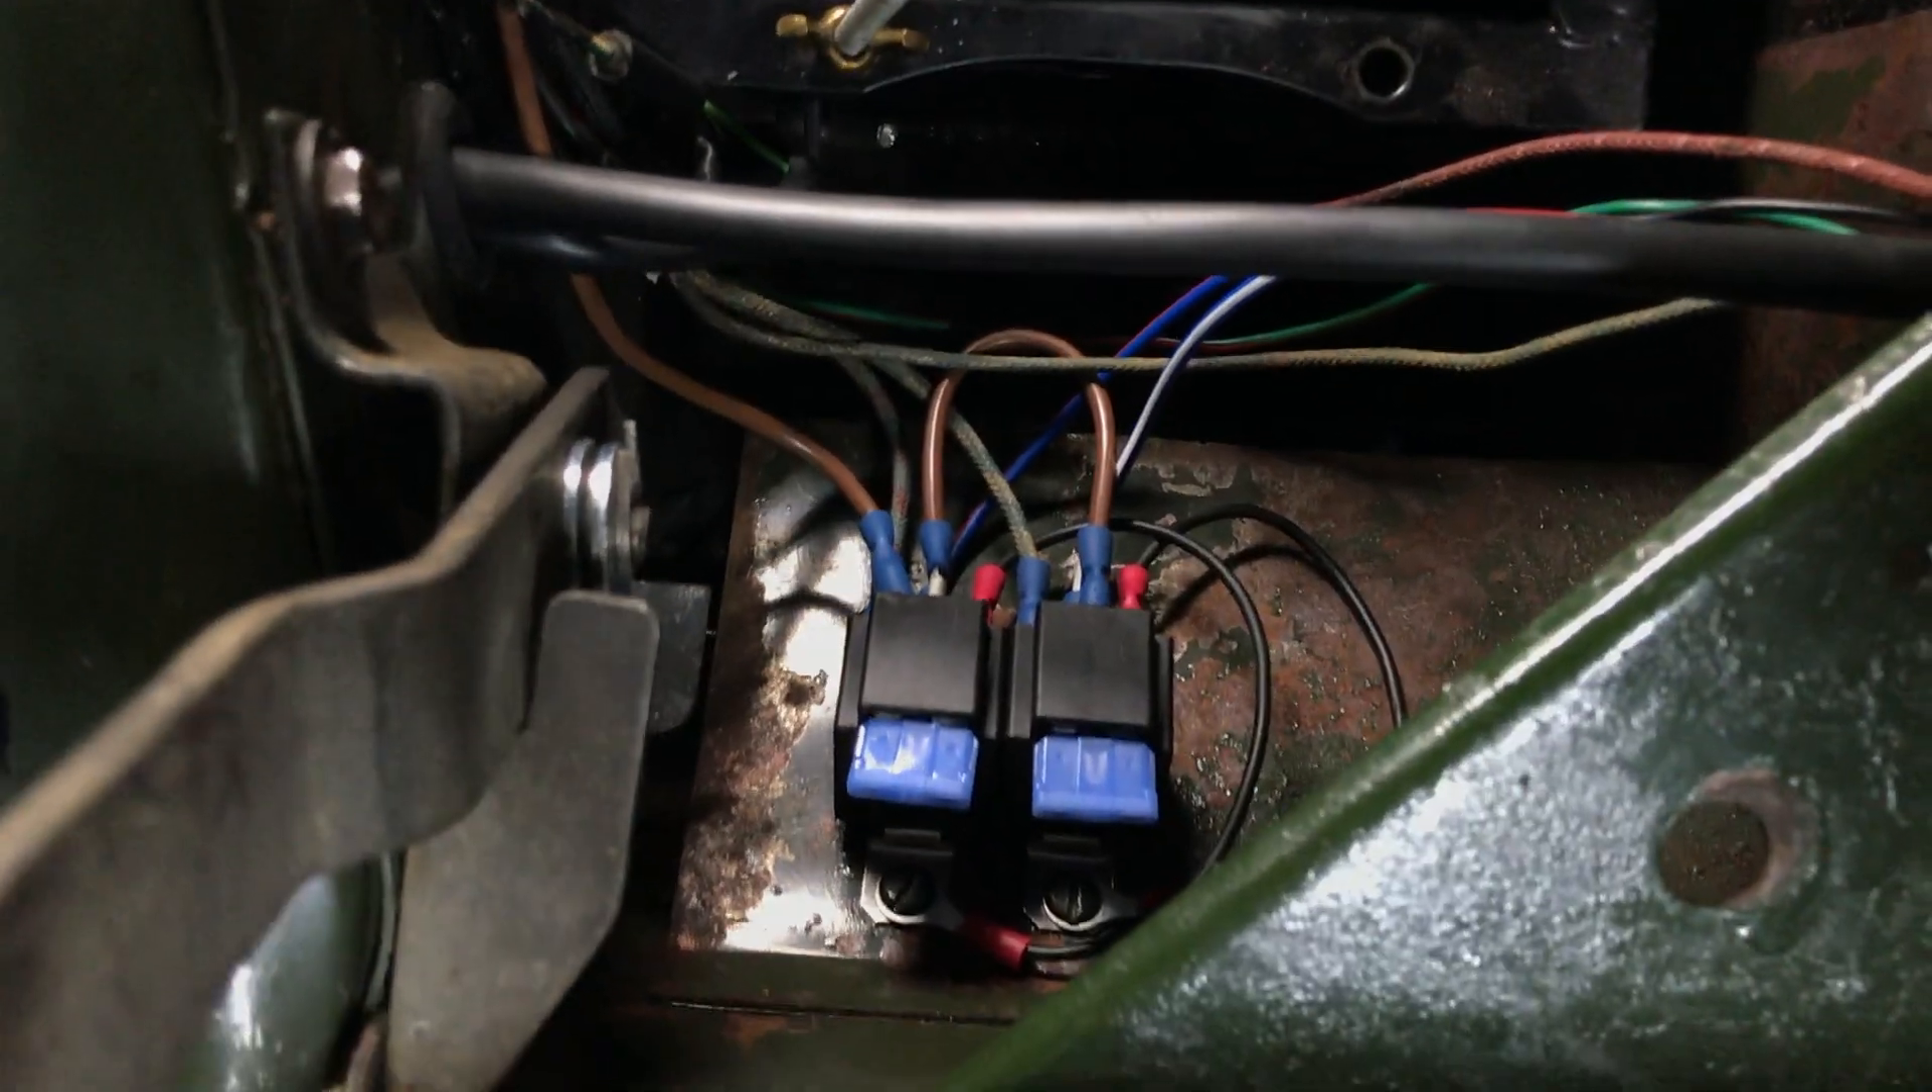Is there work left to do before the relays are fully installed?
No.